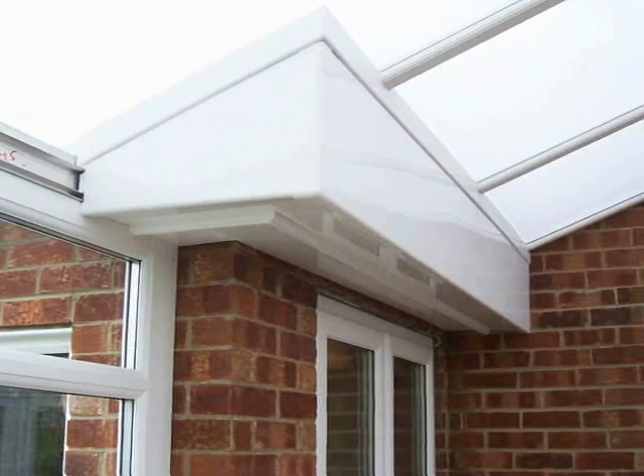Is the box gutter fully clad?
Yes.